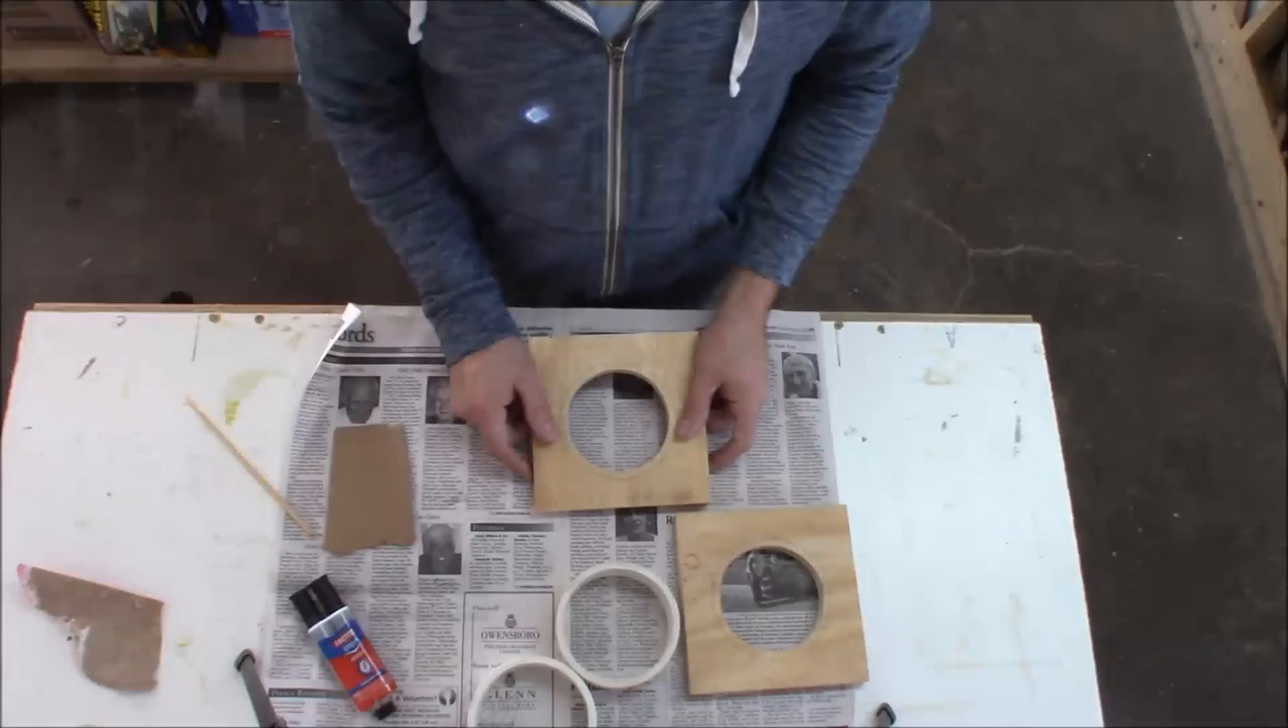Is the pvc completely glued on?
No.